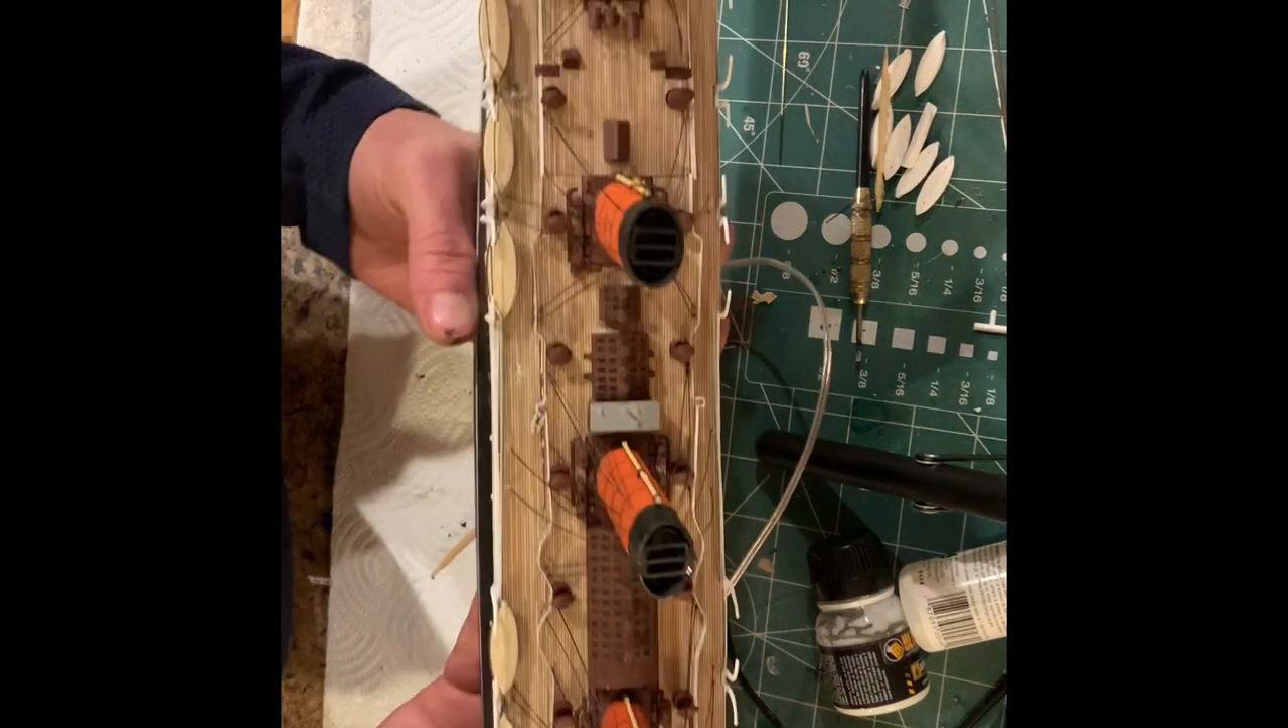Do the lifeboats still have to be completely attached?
Yes.